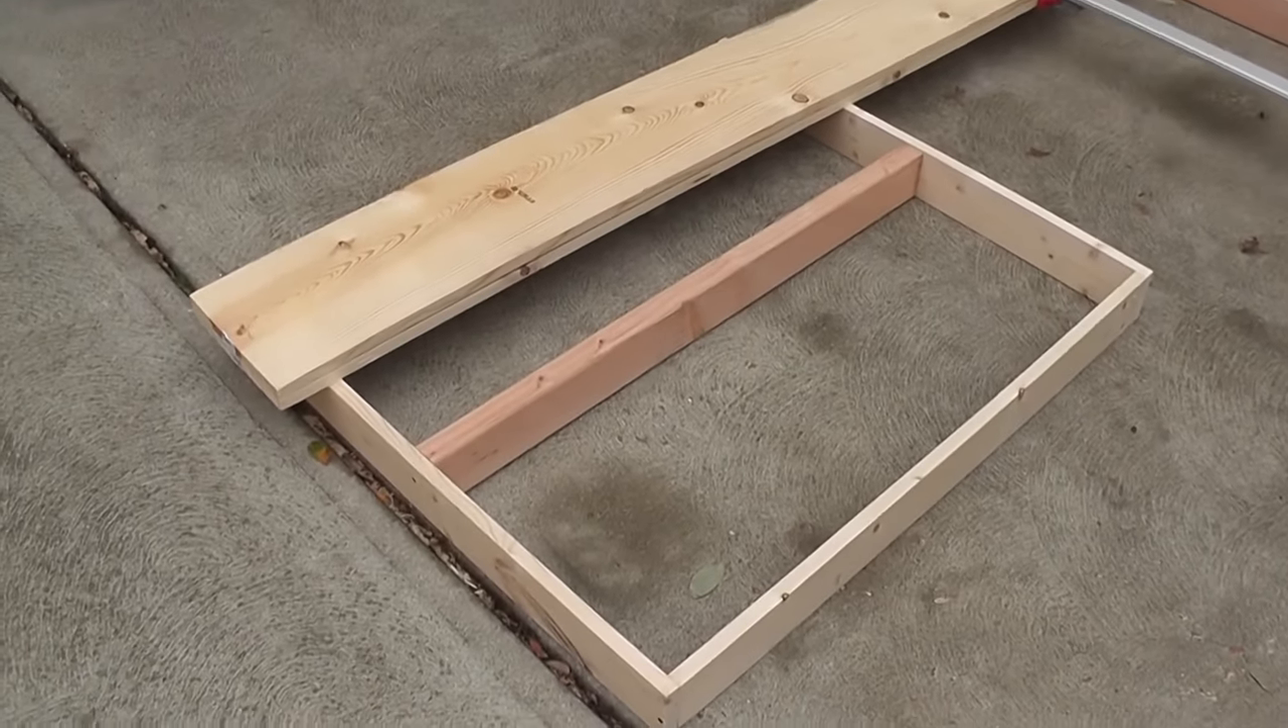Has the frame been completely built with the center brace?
Yes.